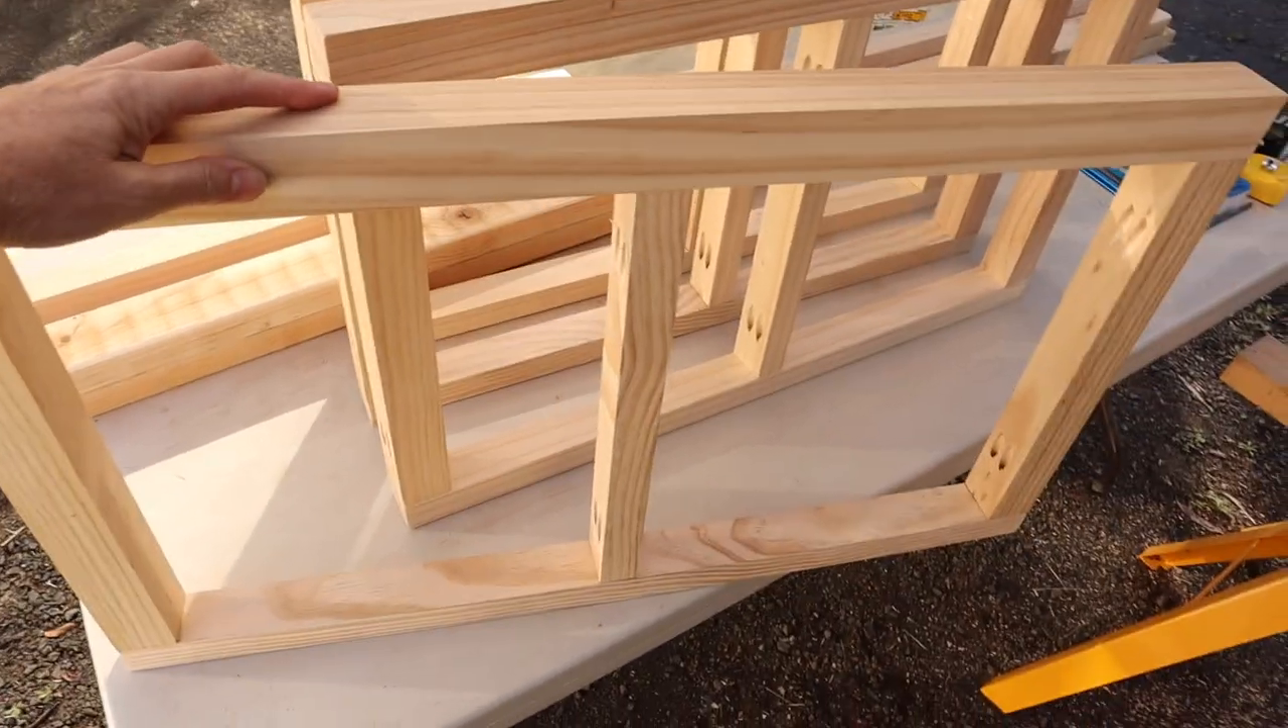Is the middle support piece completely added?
Yes.